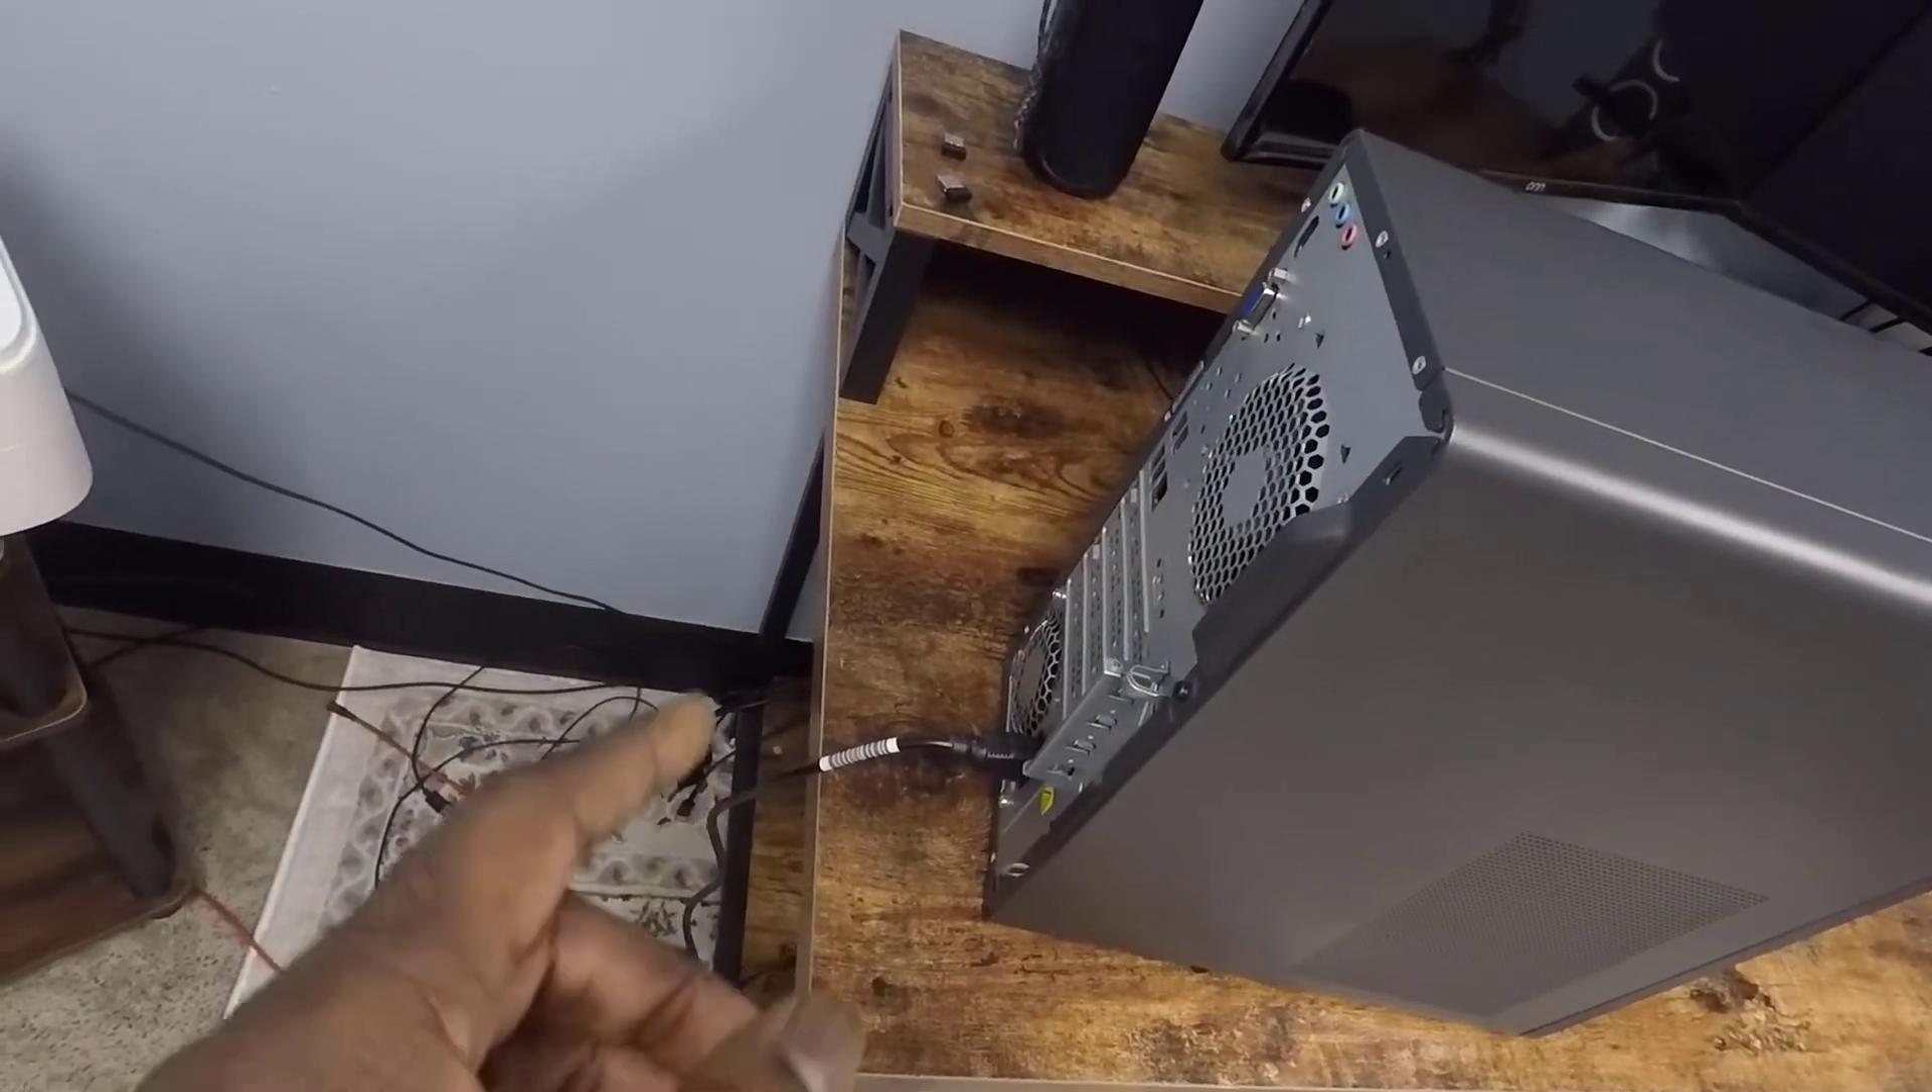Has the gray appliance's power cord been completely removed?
No.